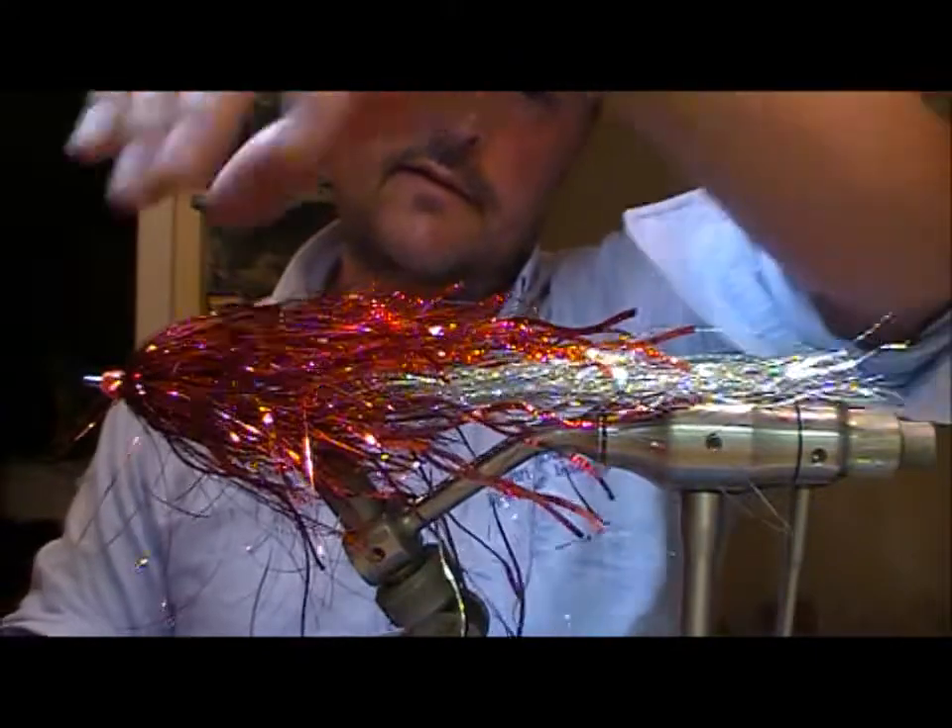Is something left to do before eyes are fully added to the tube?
Yes.